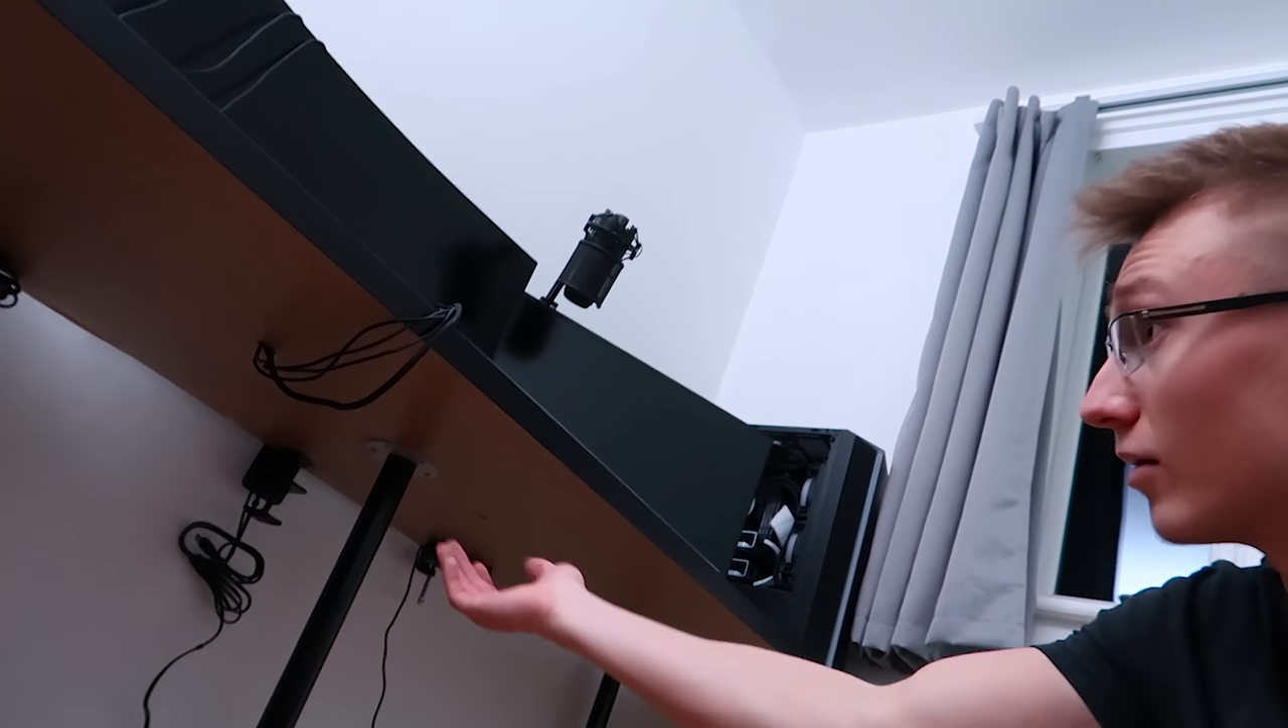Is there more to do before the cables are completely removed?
Yes.